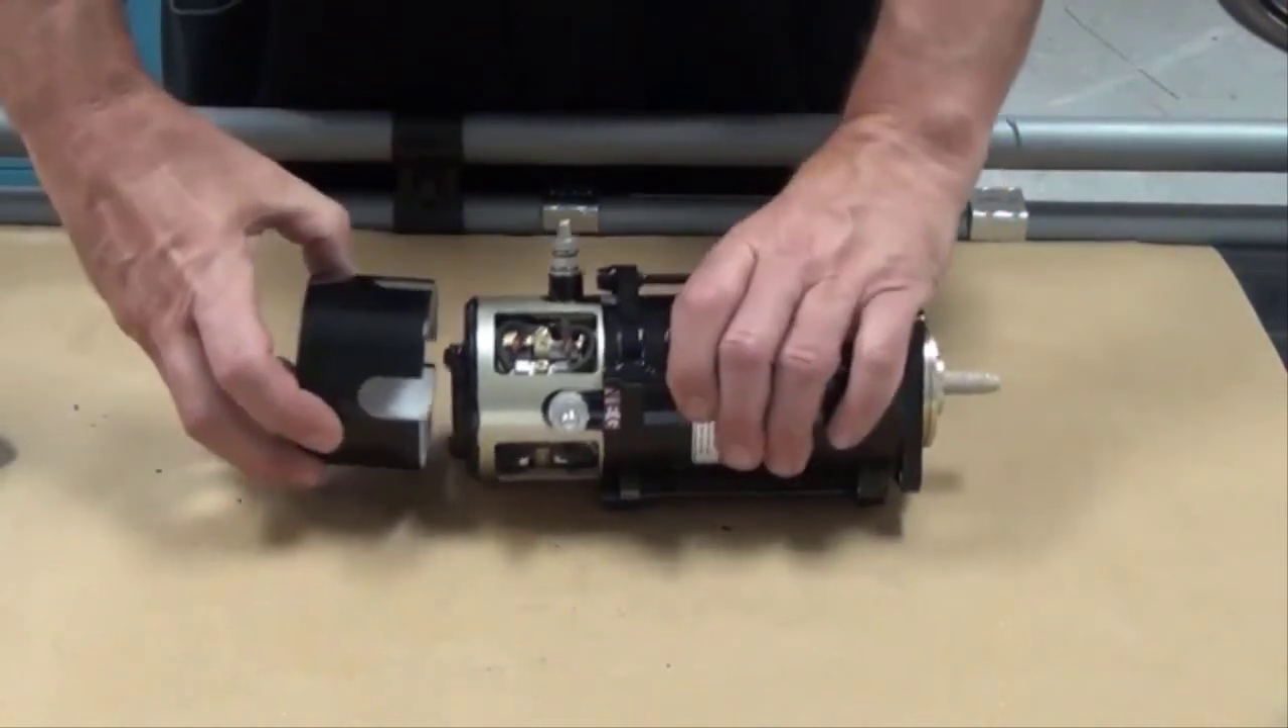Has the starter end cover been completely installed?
No.